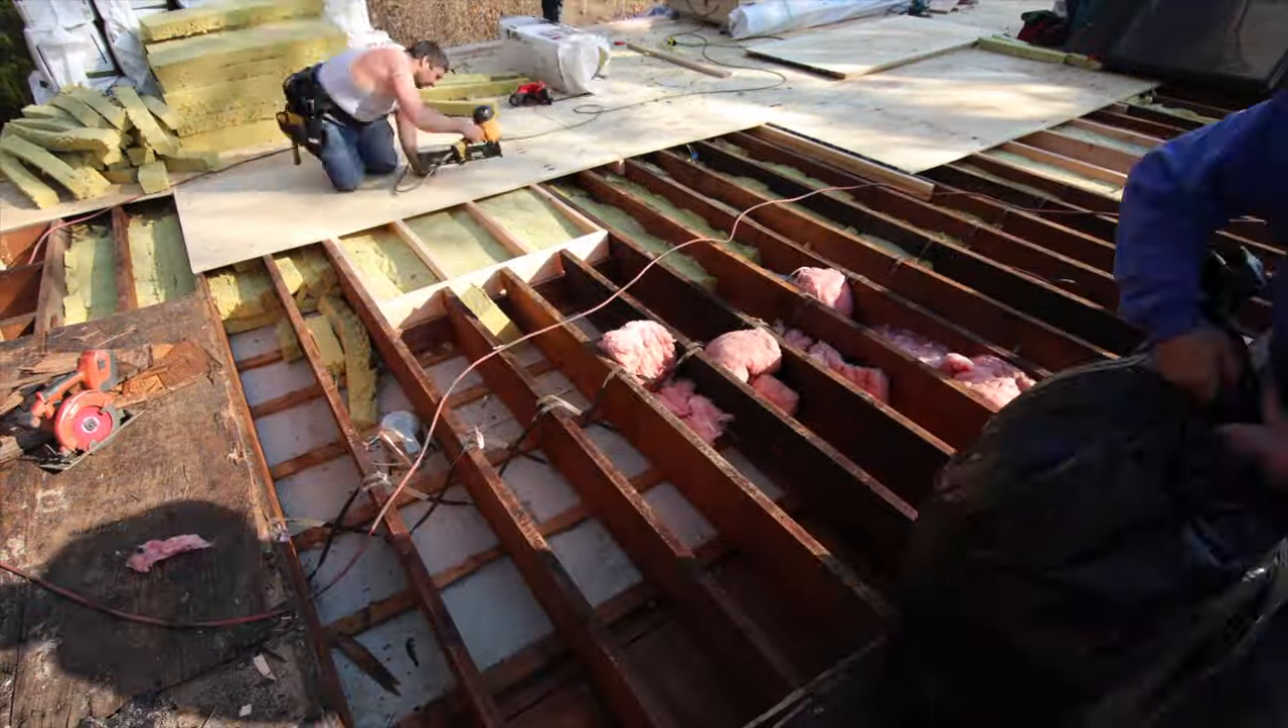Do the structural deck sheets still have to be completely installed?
Yes.